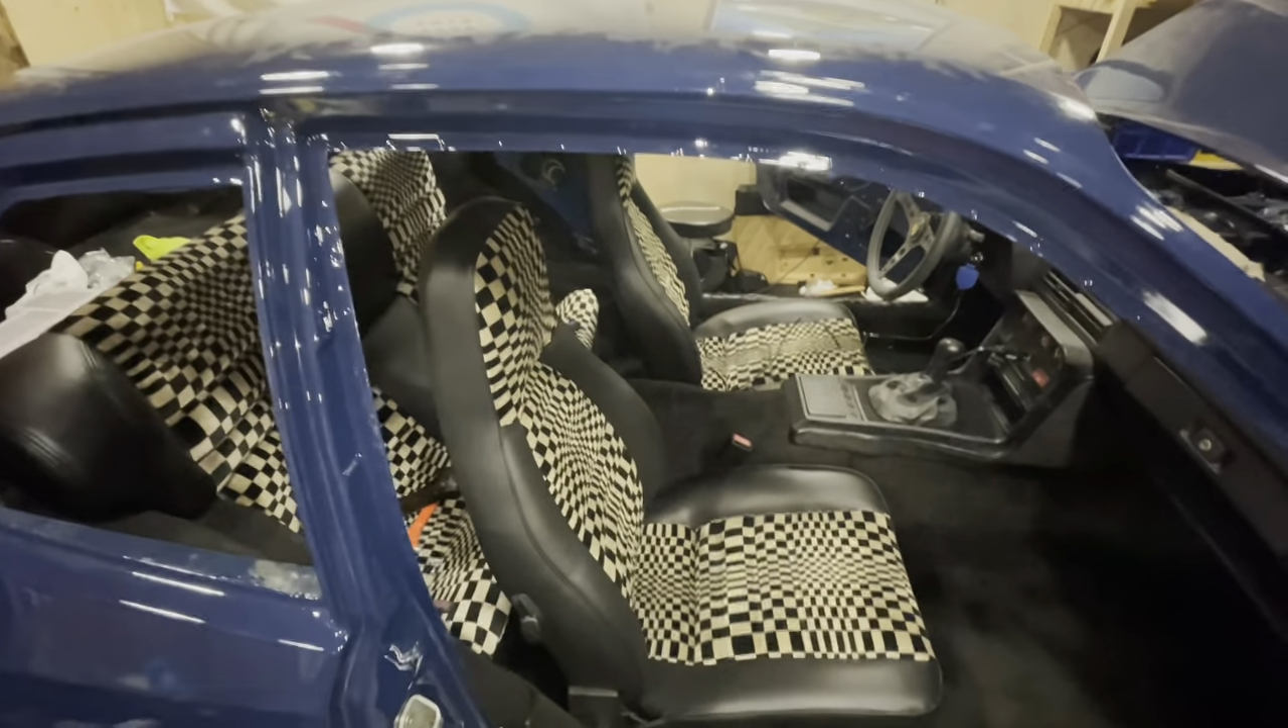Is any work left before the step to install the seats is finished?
No.